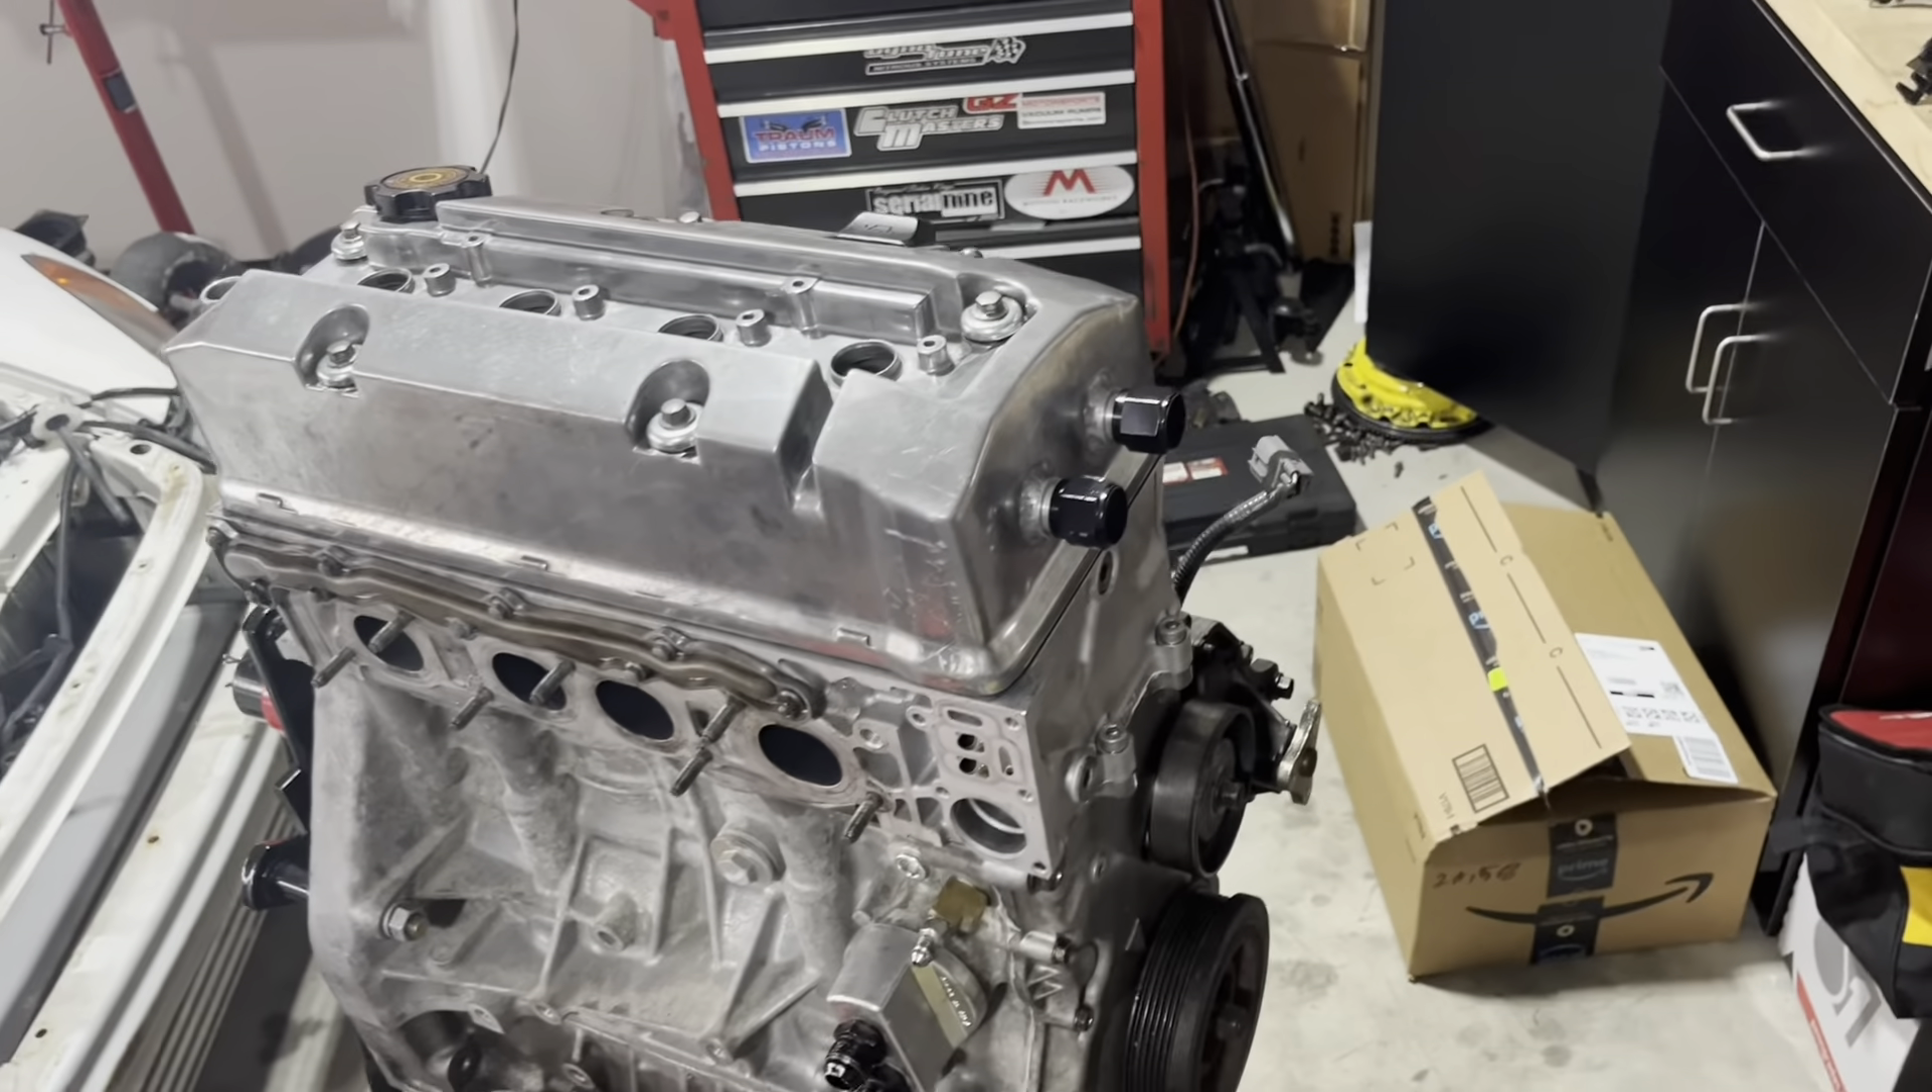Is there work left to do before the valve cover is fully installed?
No.